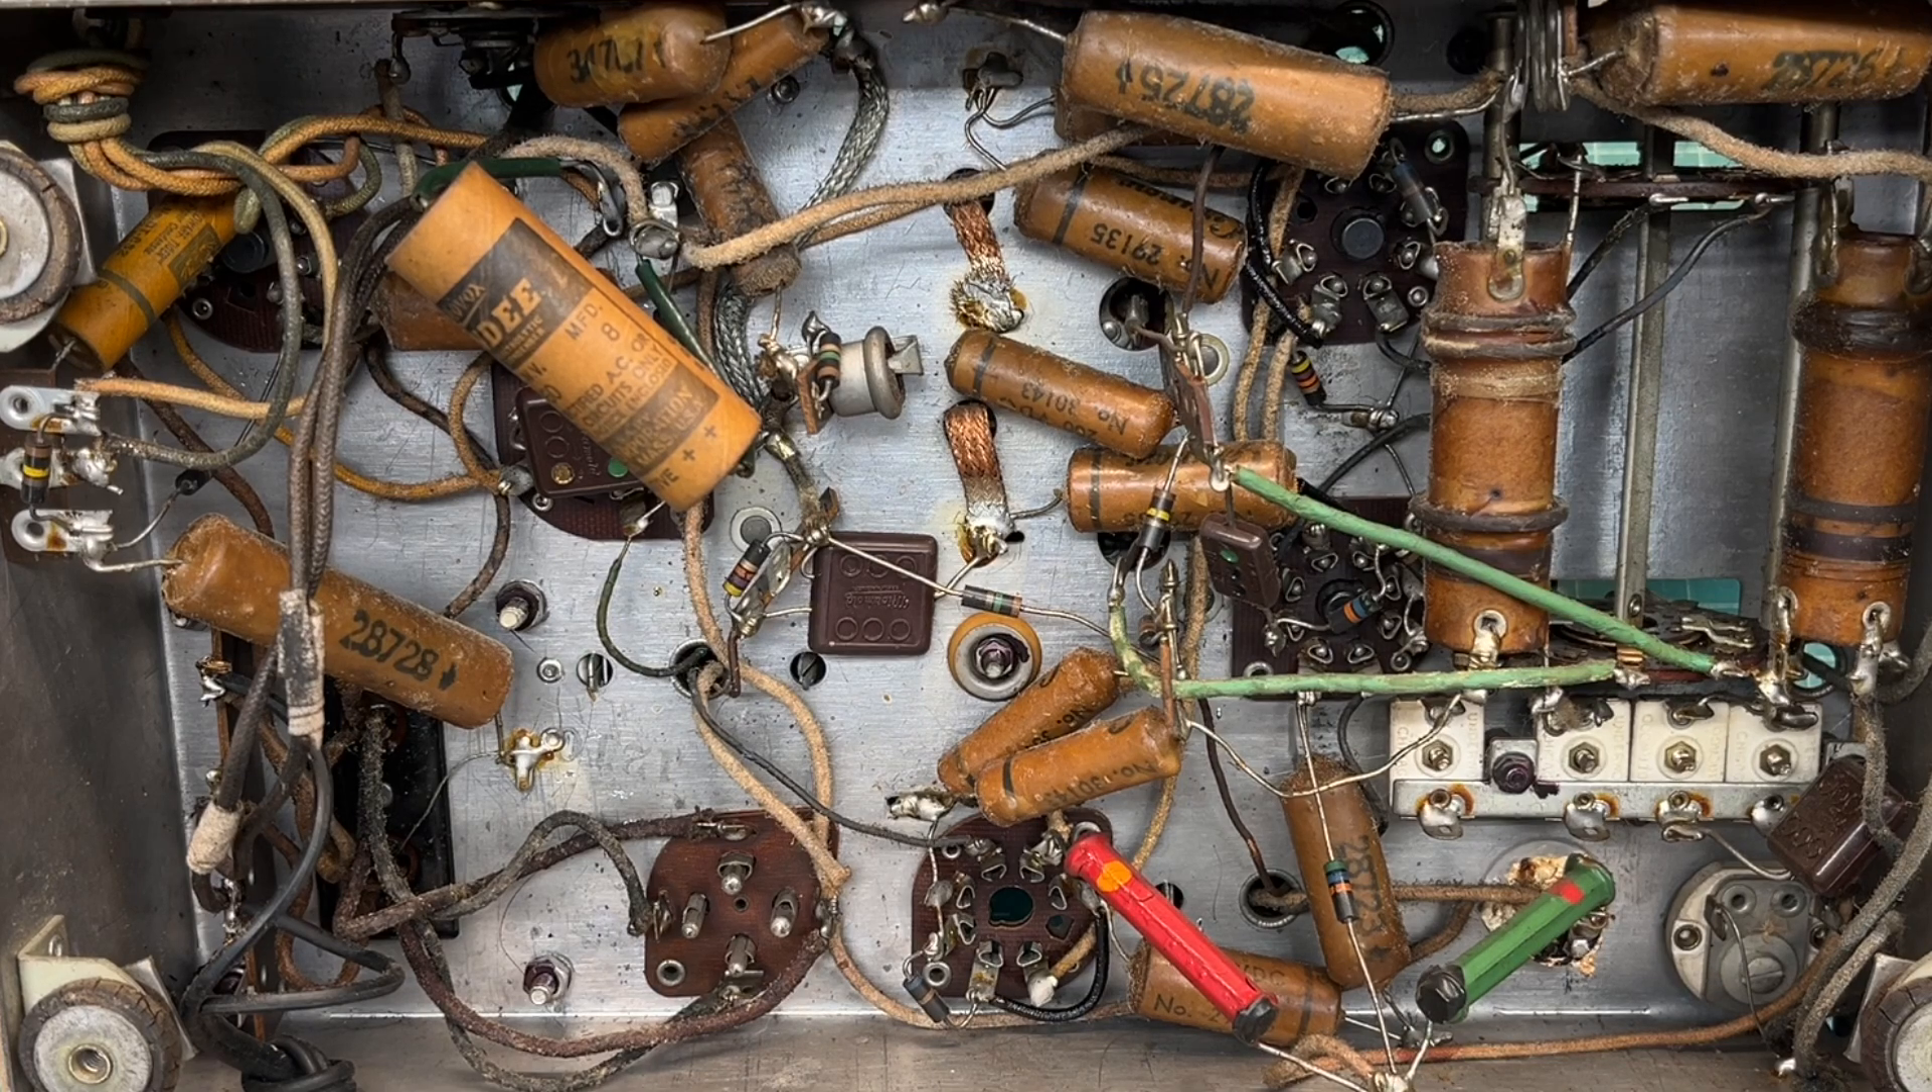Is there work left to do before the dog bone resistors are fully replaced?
Yes.